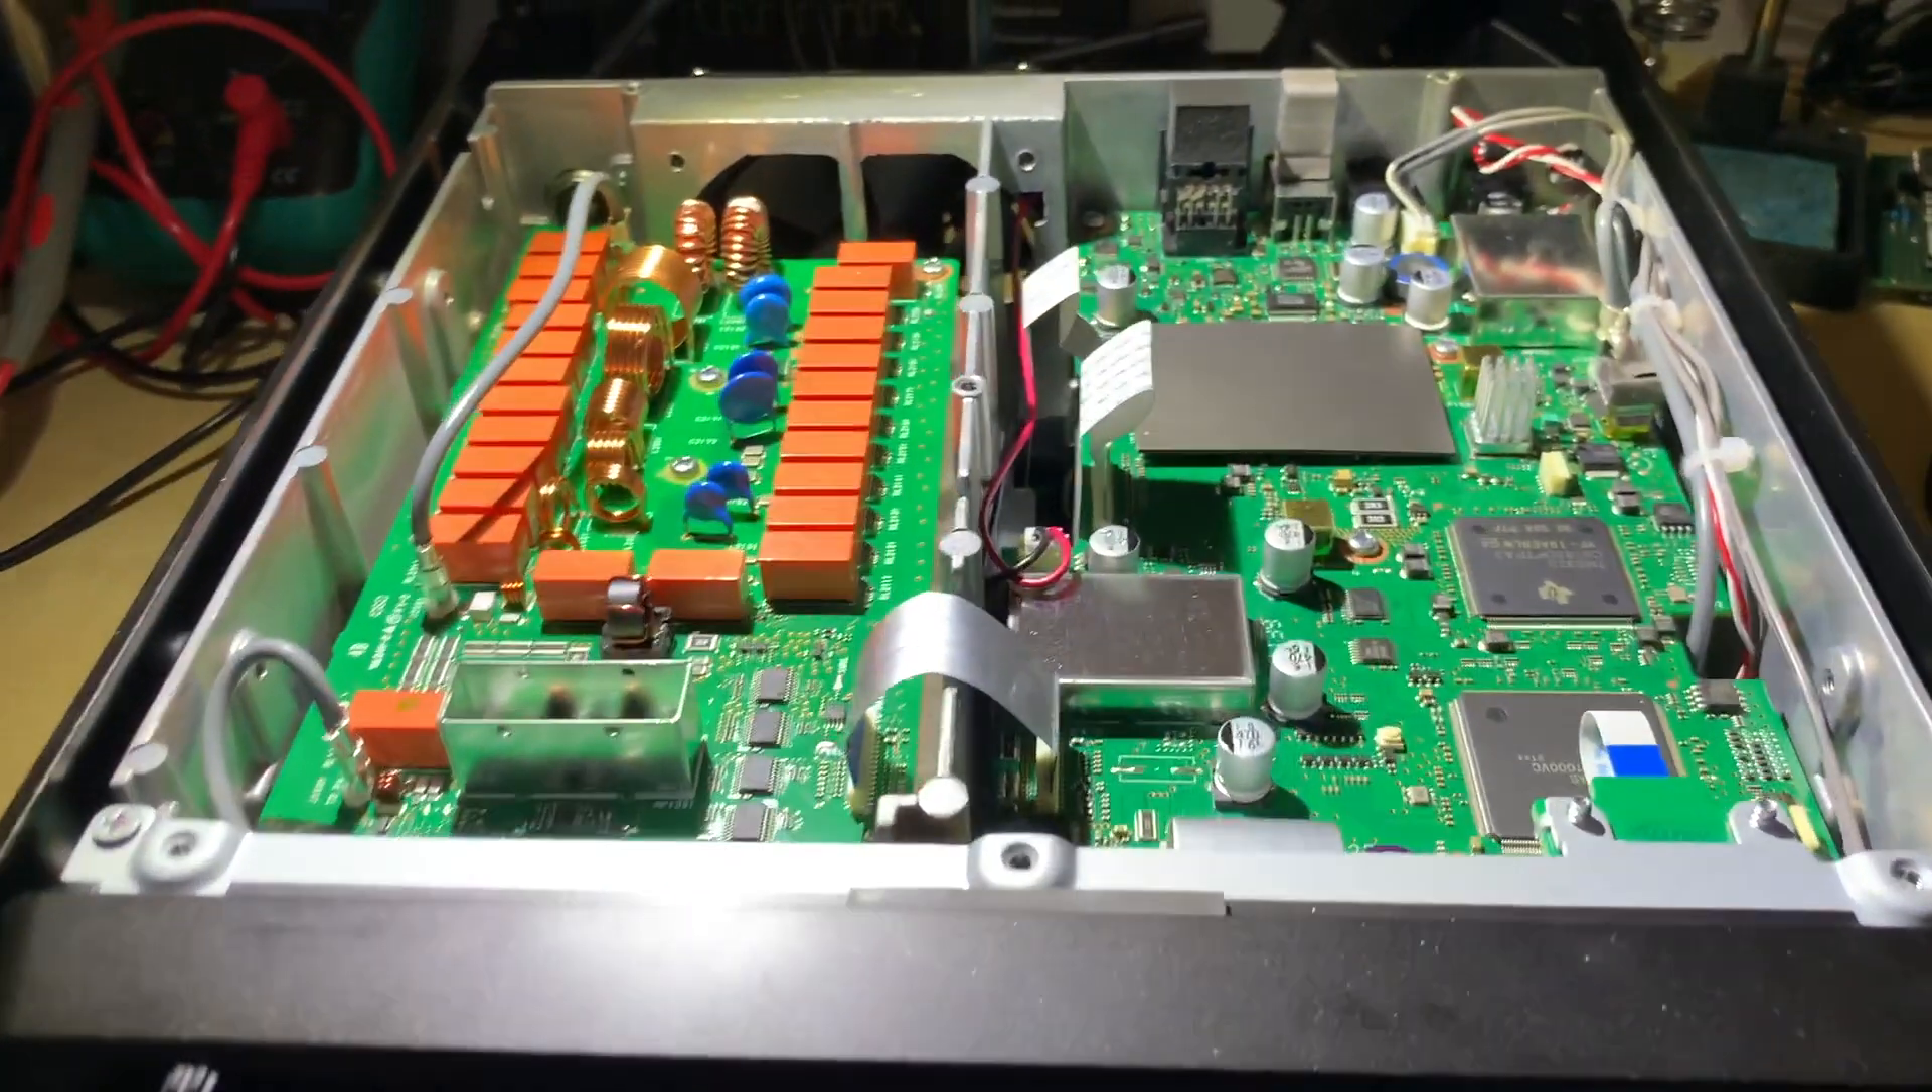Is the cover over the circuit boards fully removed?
Yes.